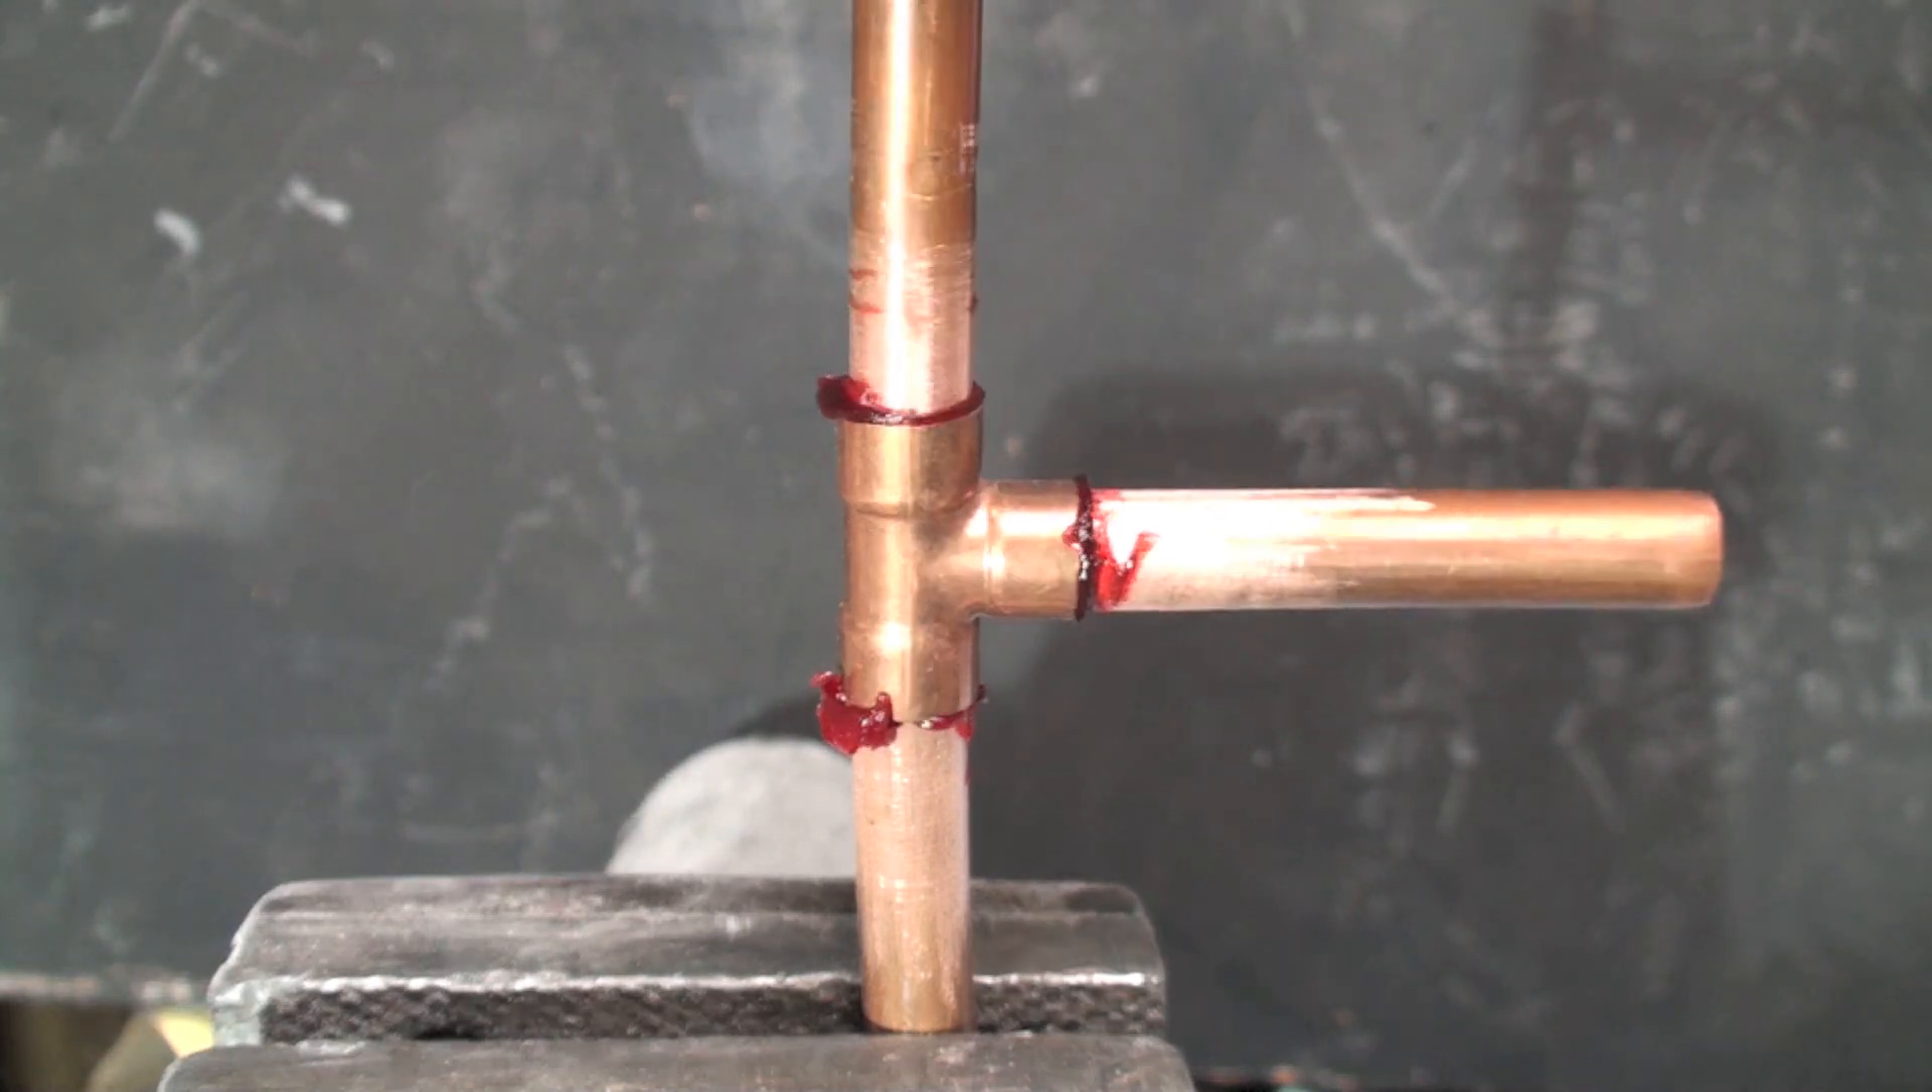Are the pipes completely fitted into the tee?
Yes.